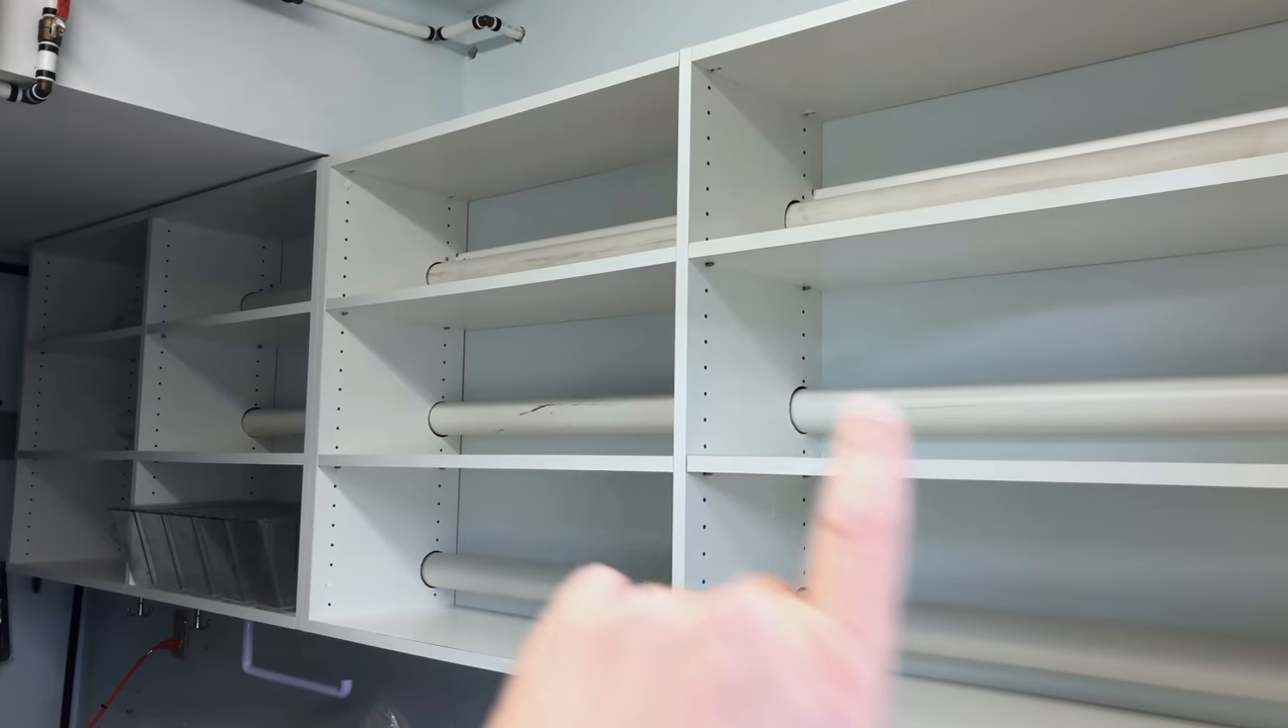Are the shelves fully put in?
Yes.